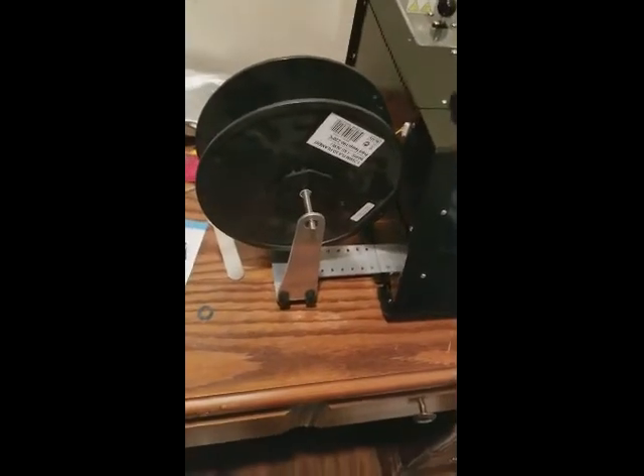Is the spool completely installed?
Yes.